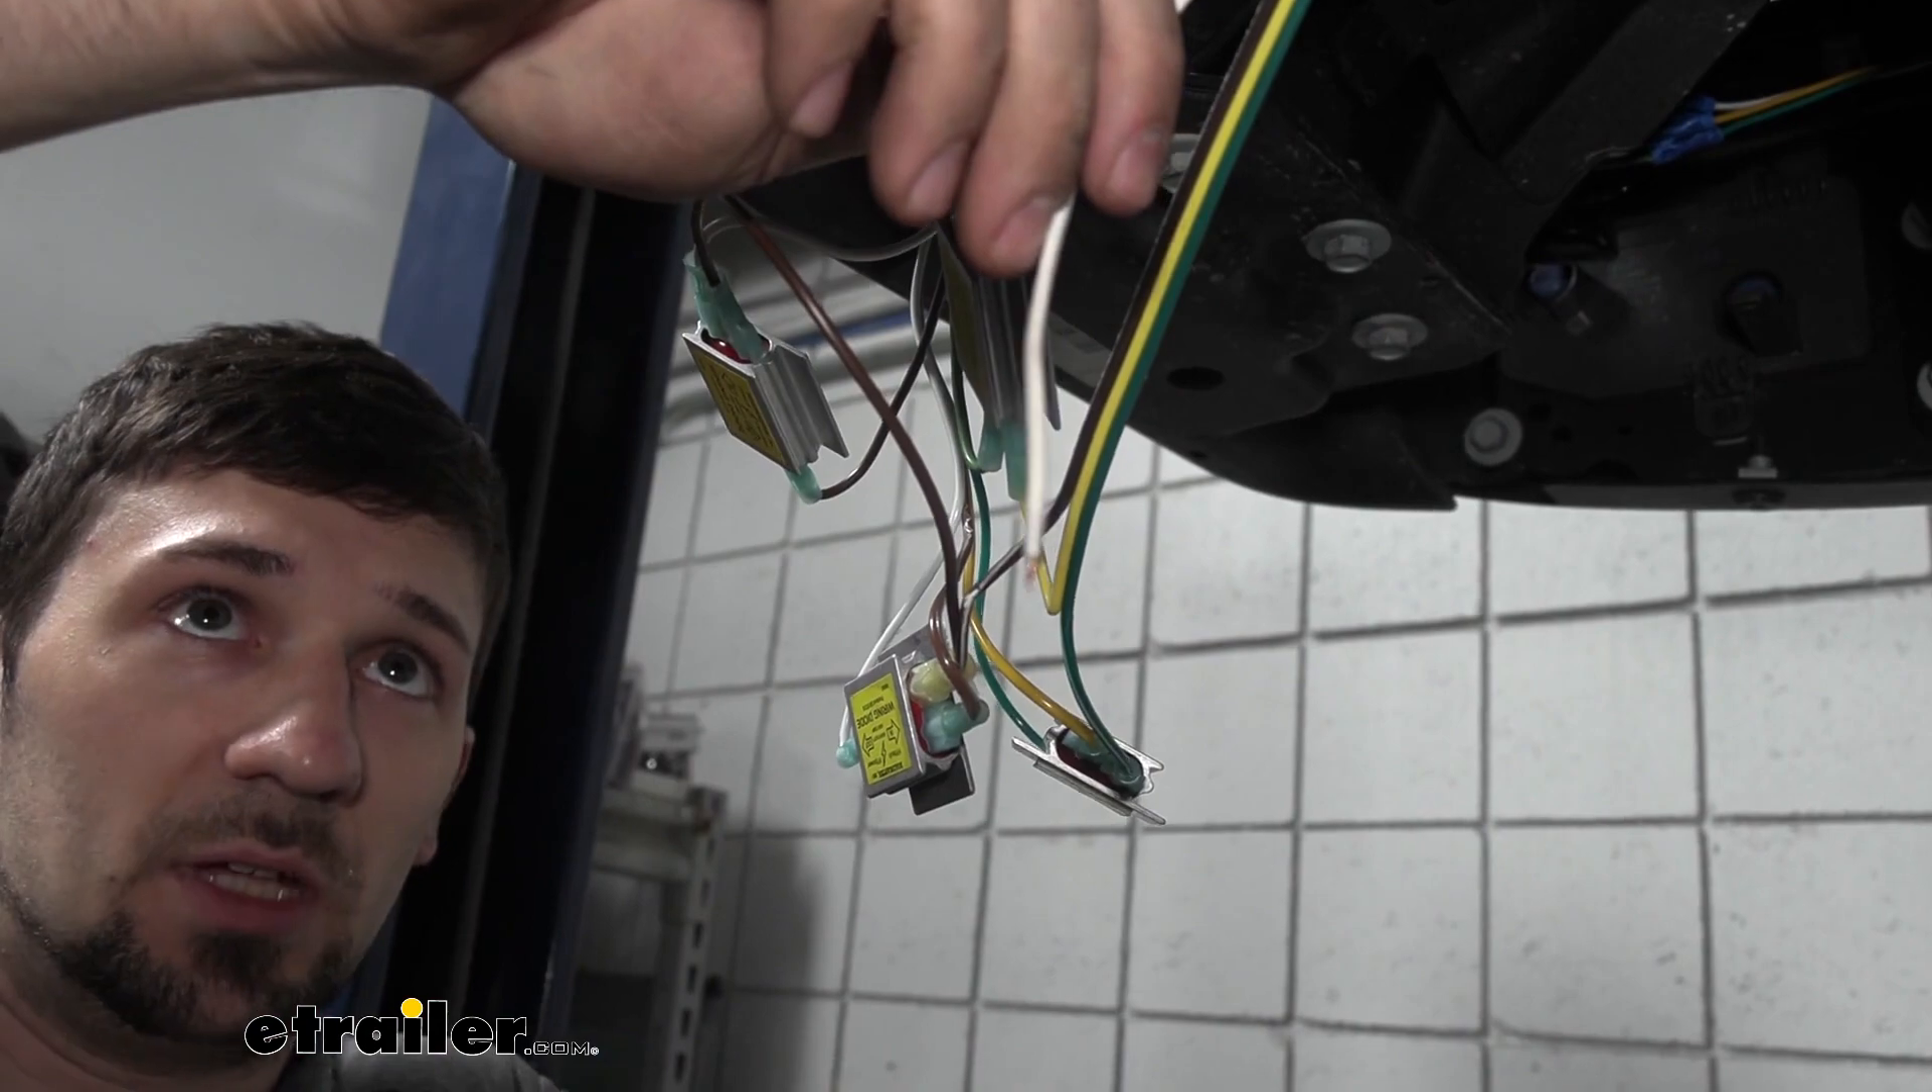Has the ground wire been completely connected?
No.